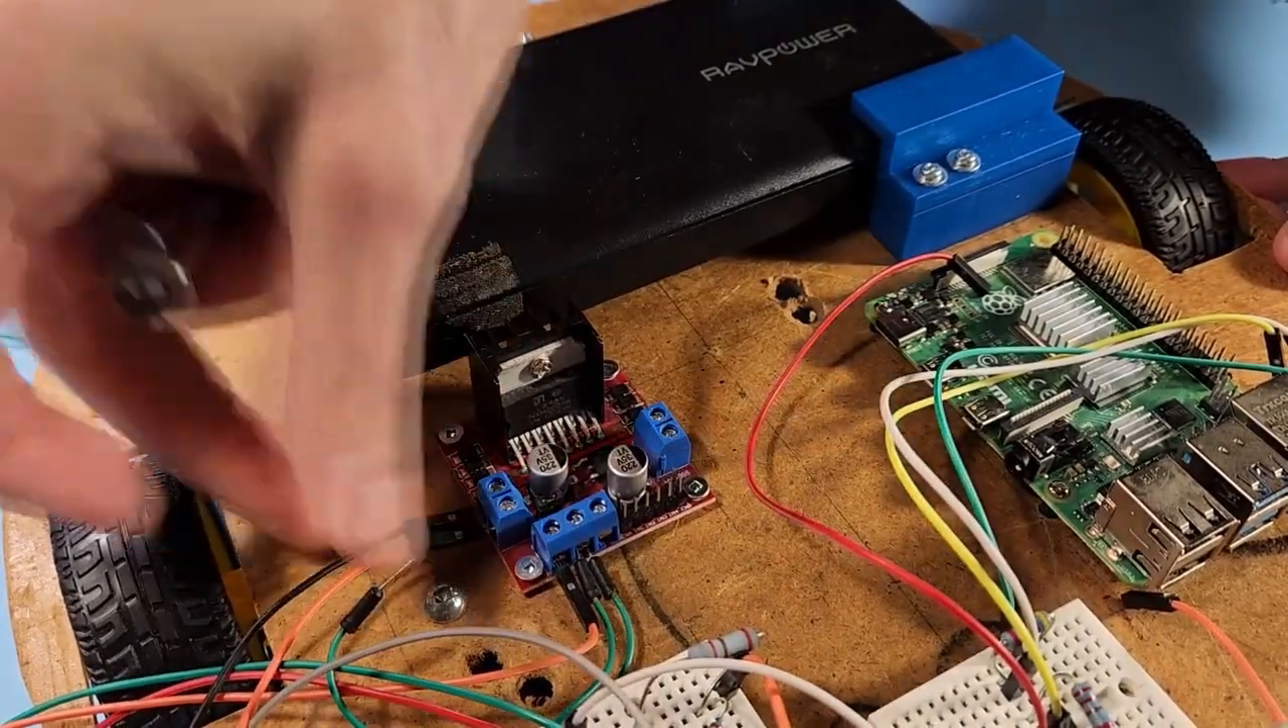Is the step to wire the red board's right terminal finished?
No.